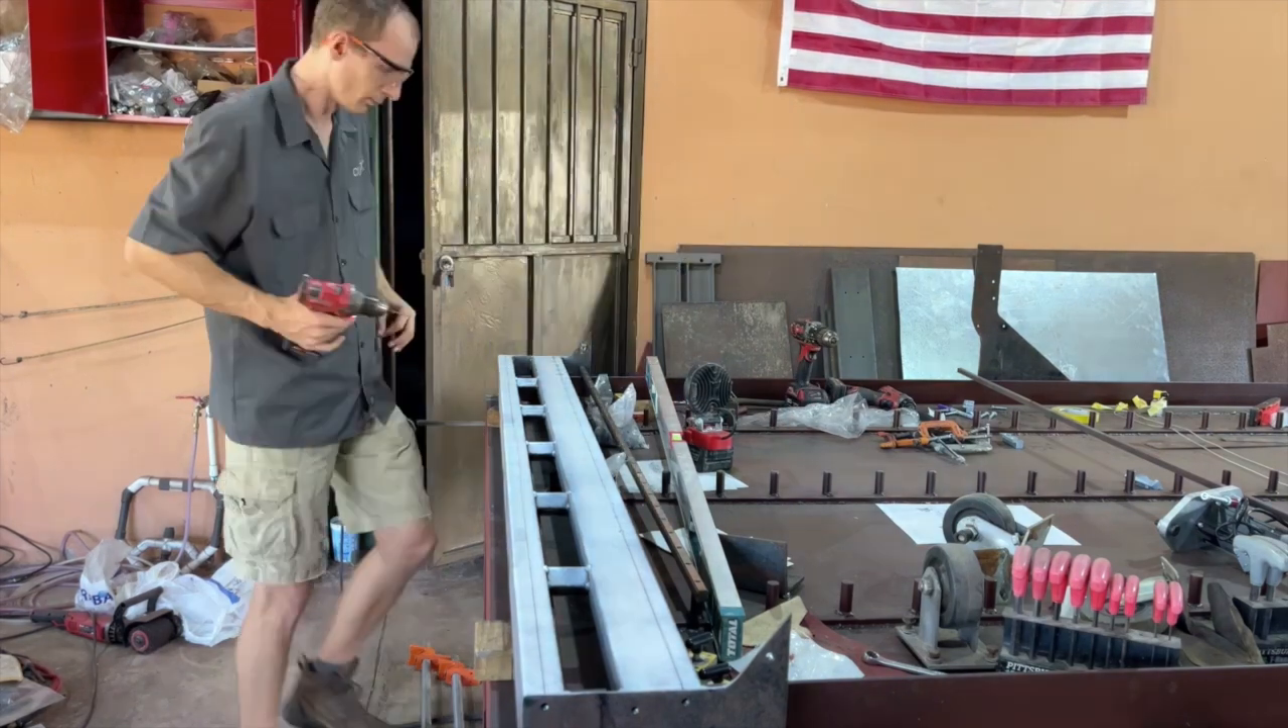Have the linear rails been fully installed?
No.